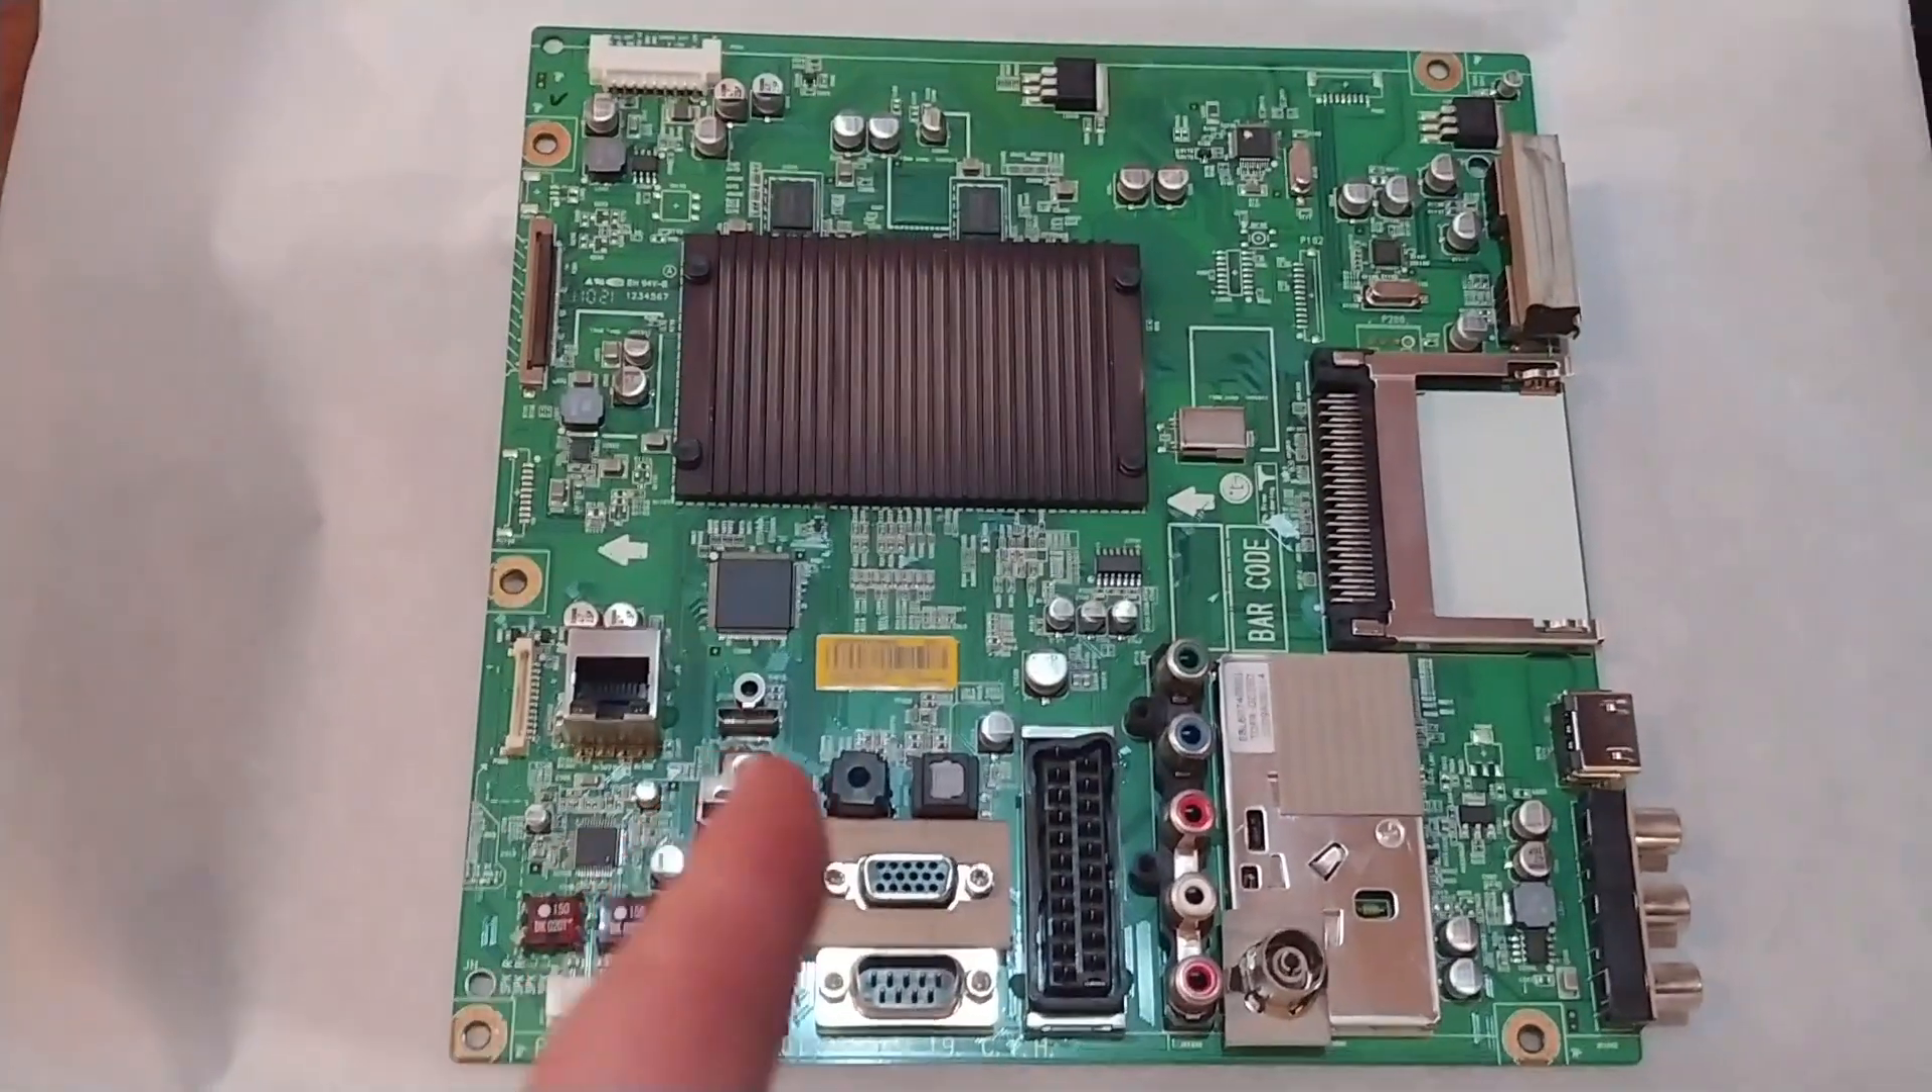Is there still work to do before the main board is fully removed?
No.